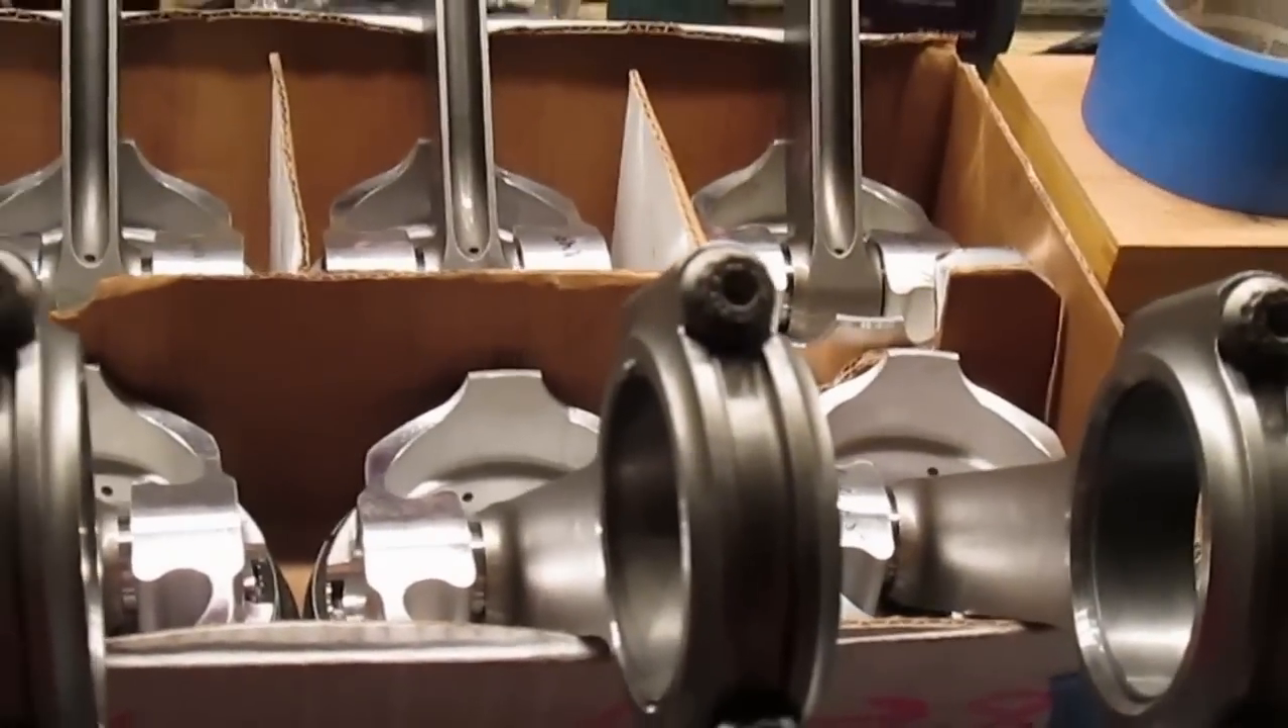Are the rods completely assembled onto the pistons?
Yes.